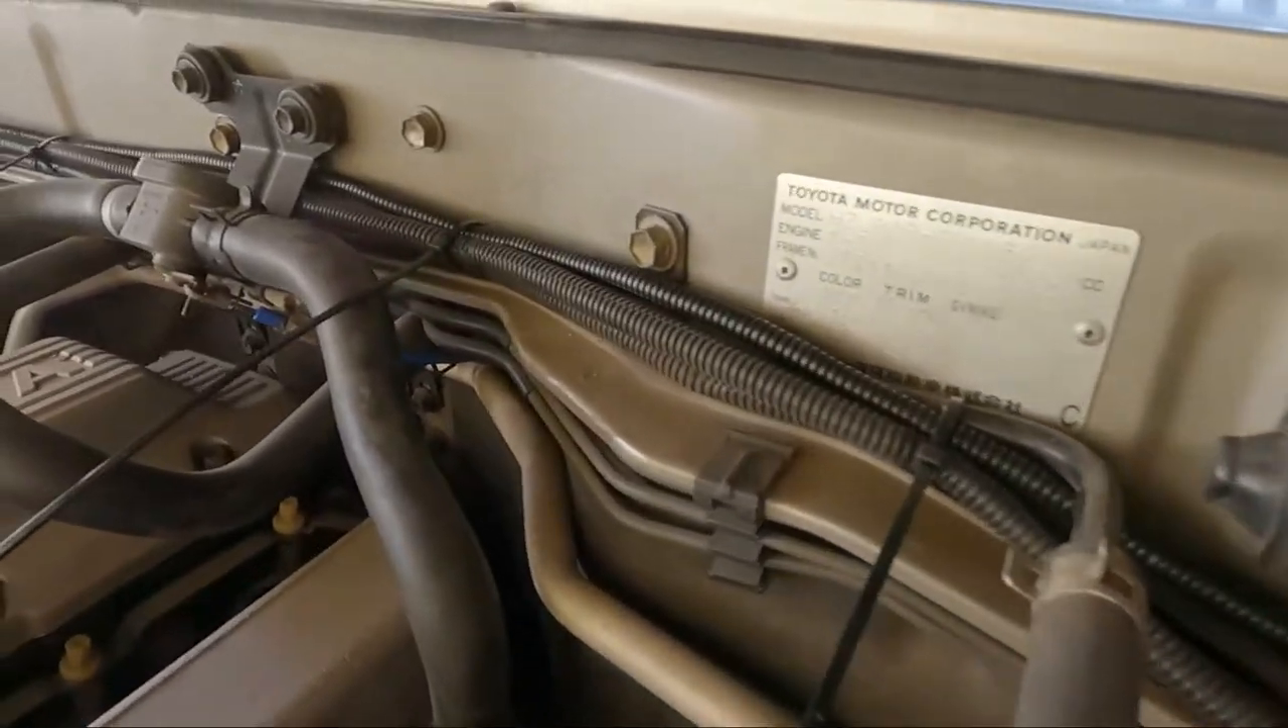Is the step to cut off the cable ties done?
No.